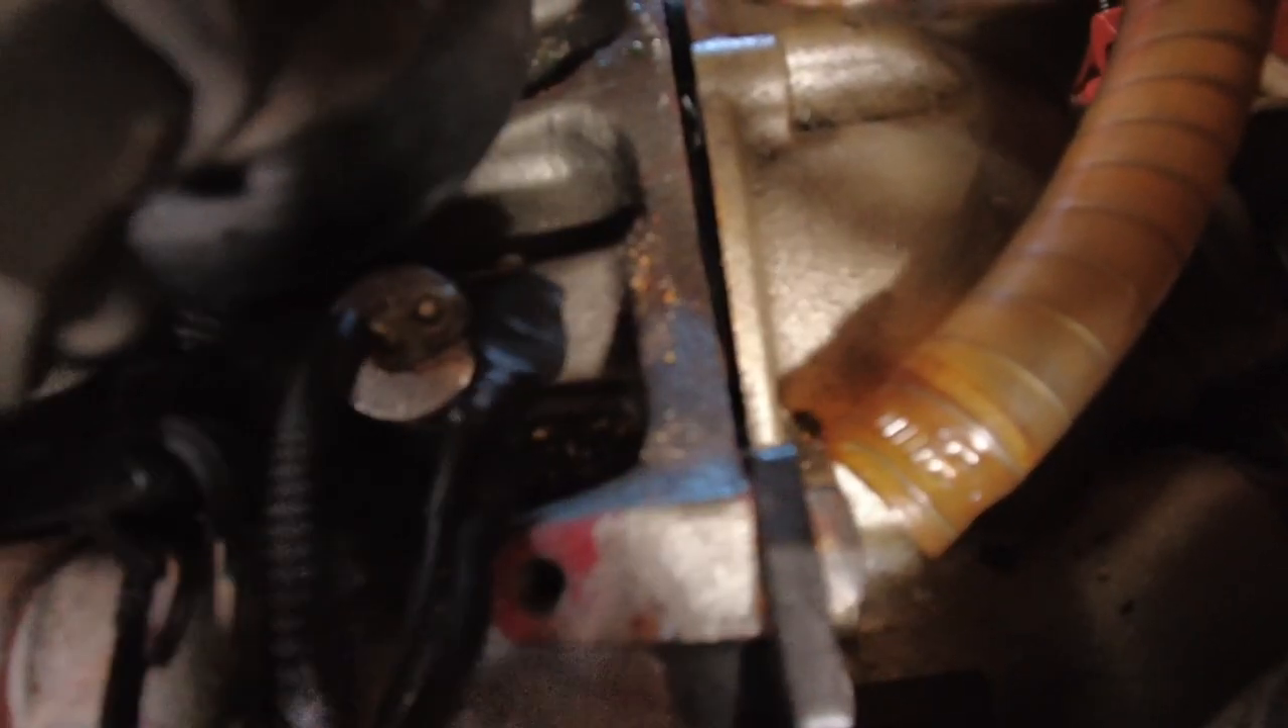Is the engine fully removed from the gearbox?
No.